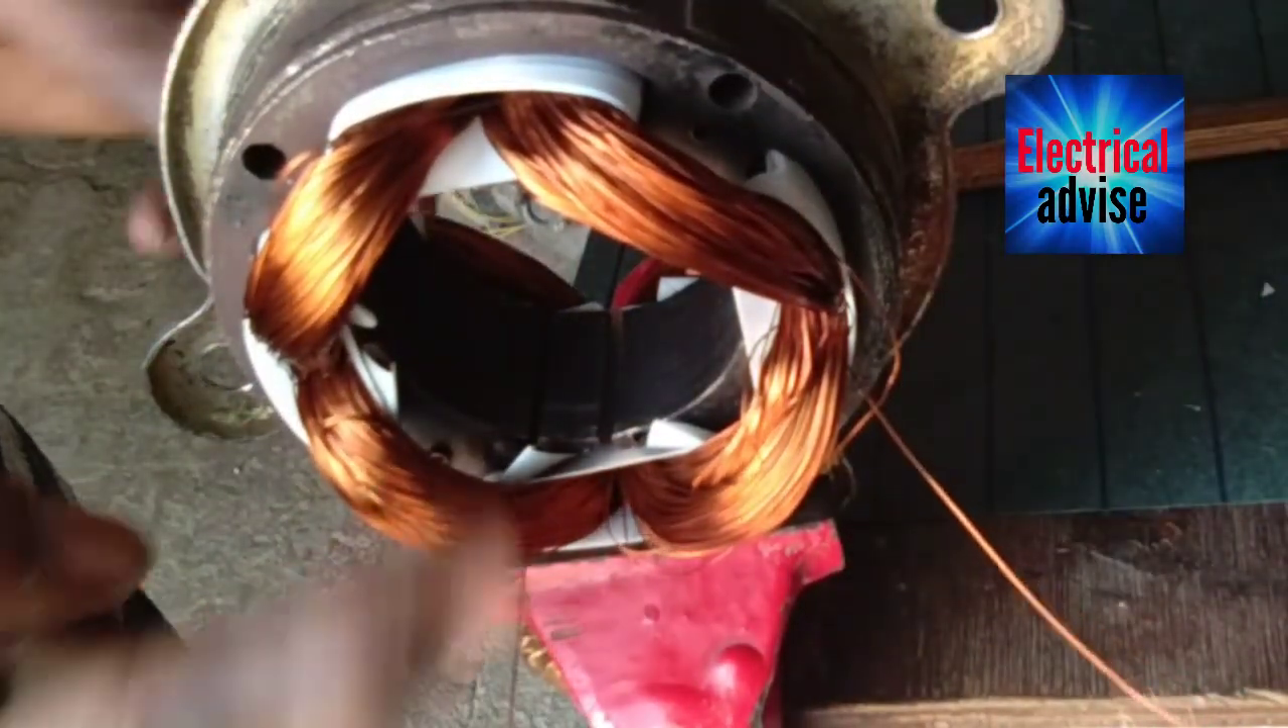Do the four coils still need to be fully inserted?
No.